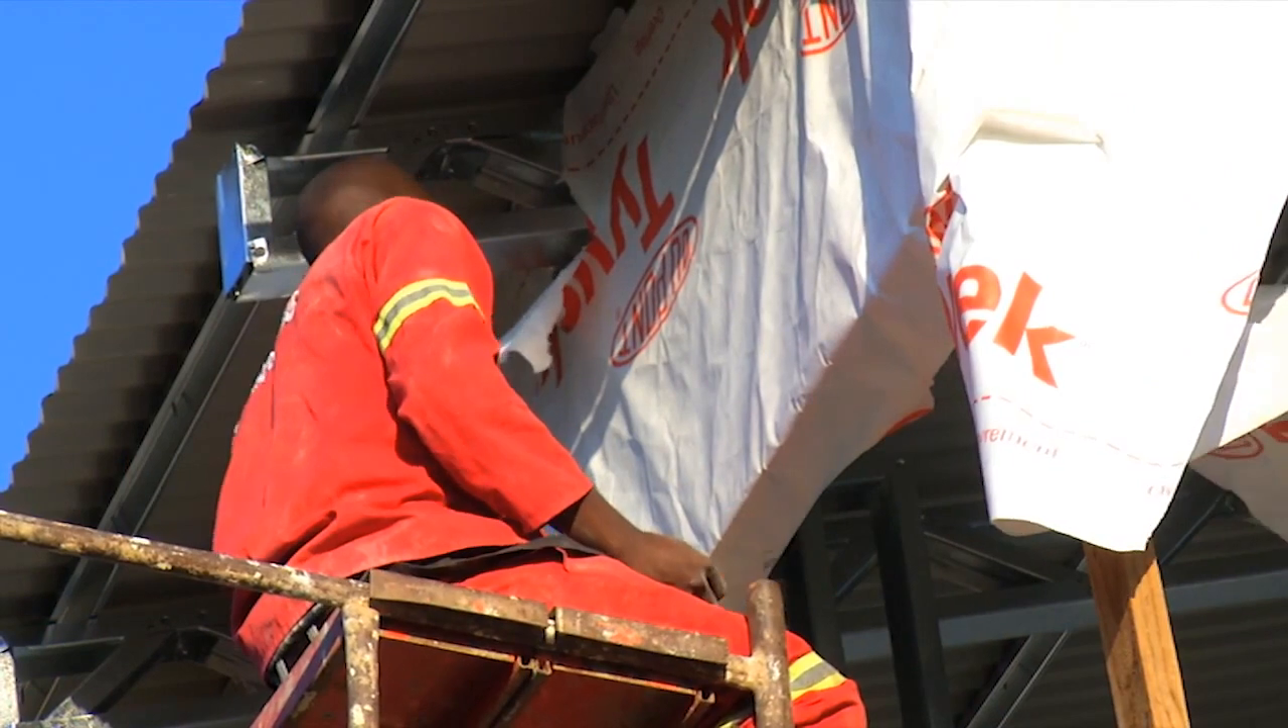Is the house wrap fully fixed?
No.